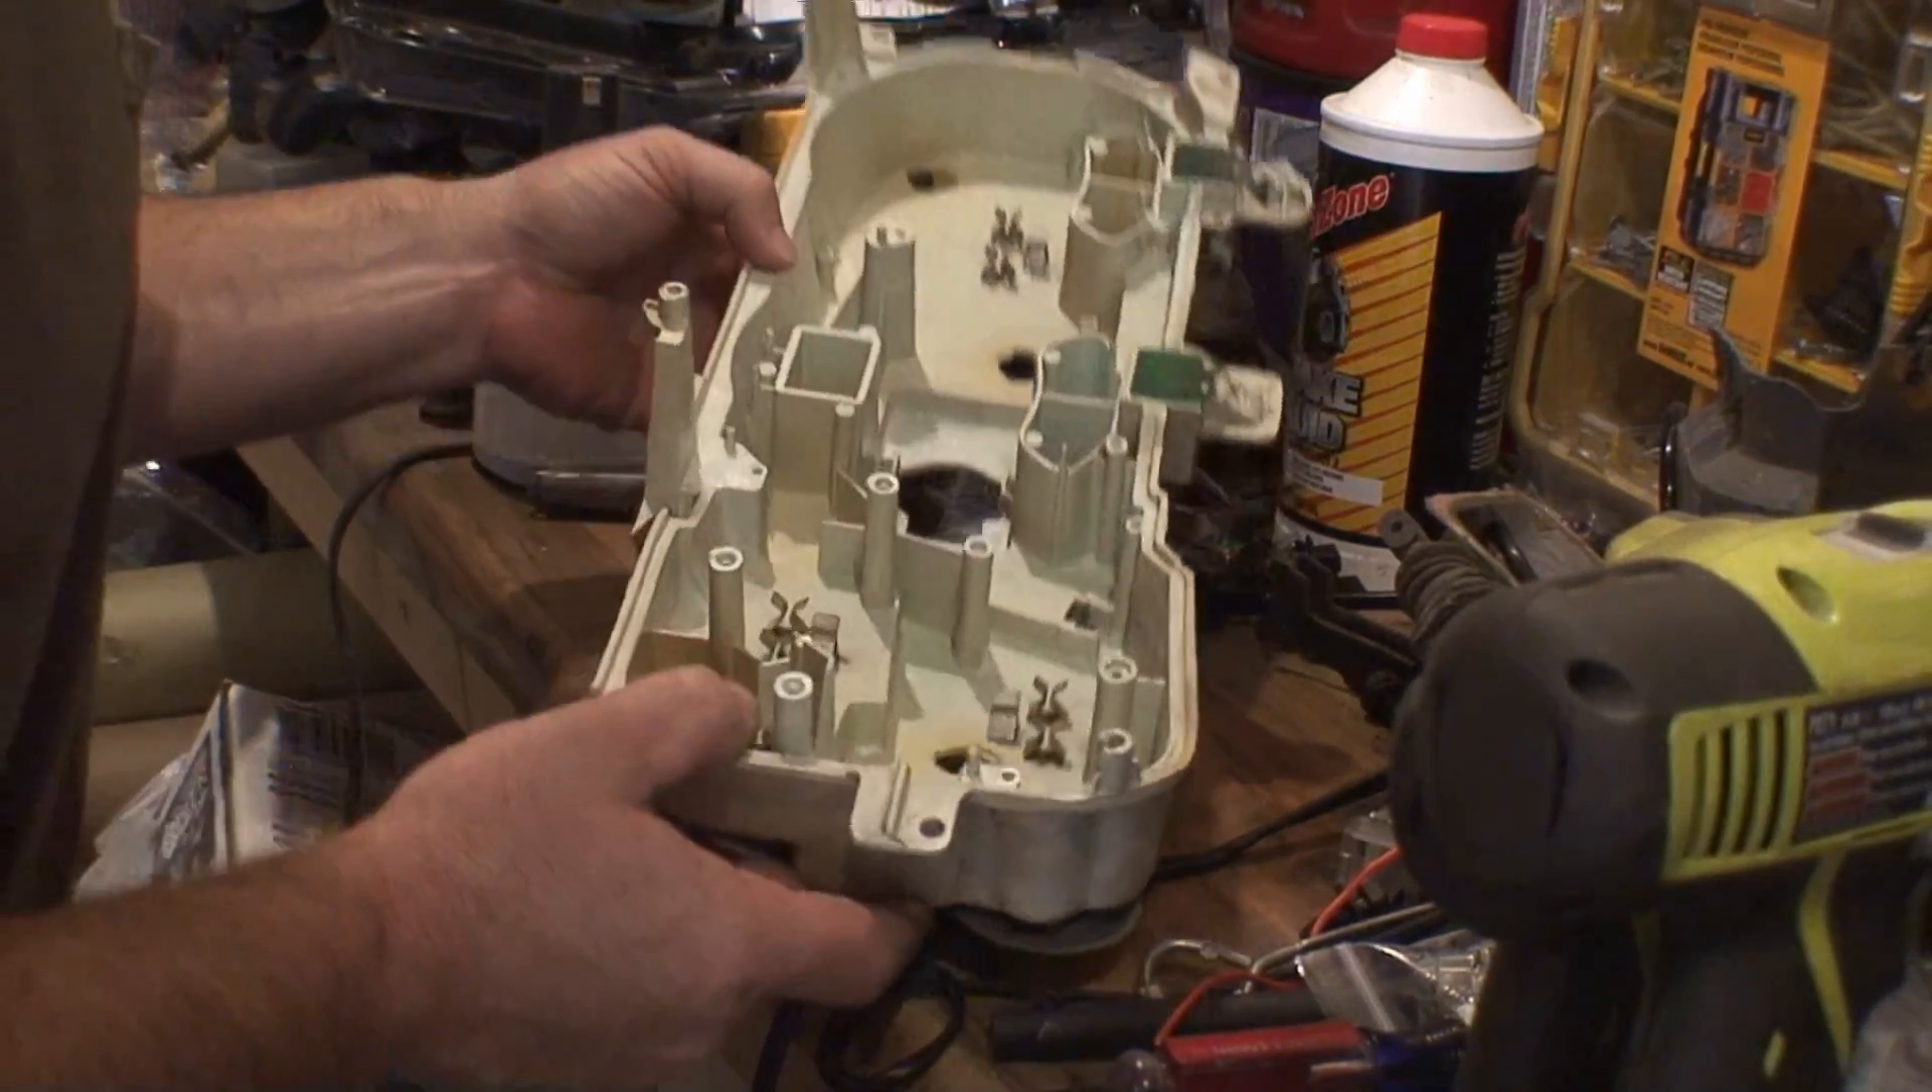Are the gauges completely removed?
Yes.